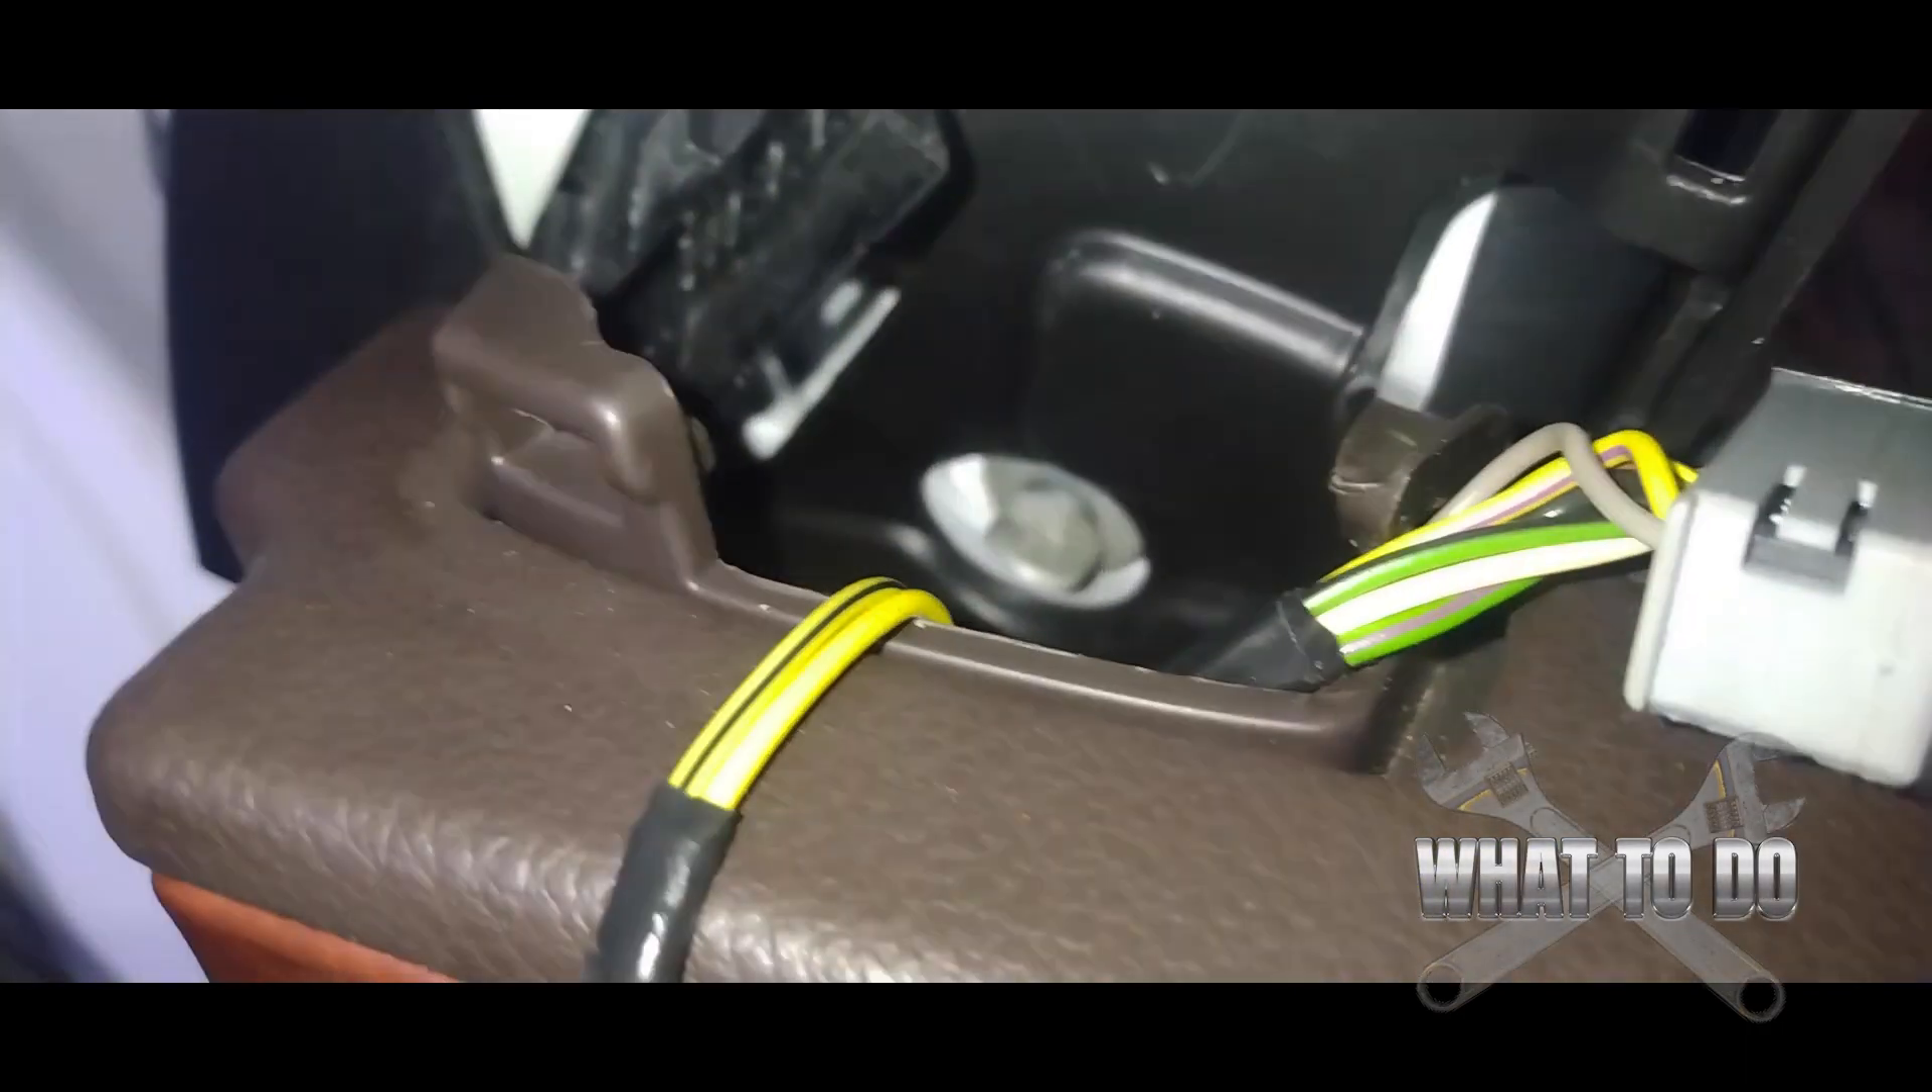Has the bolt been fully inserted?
Yes.